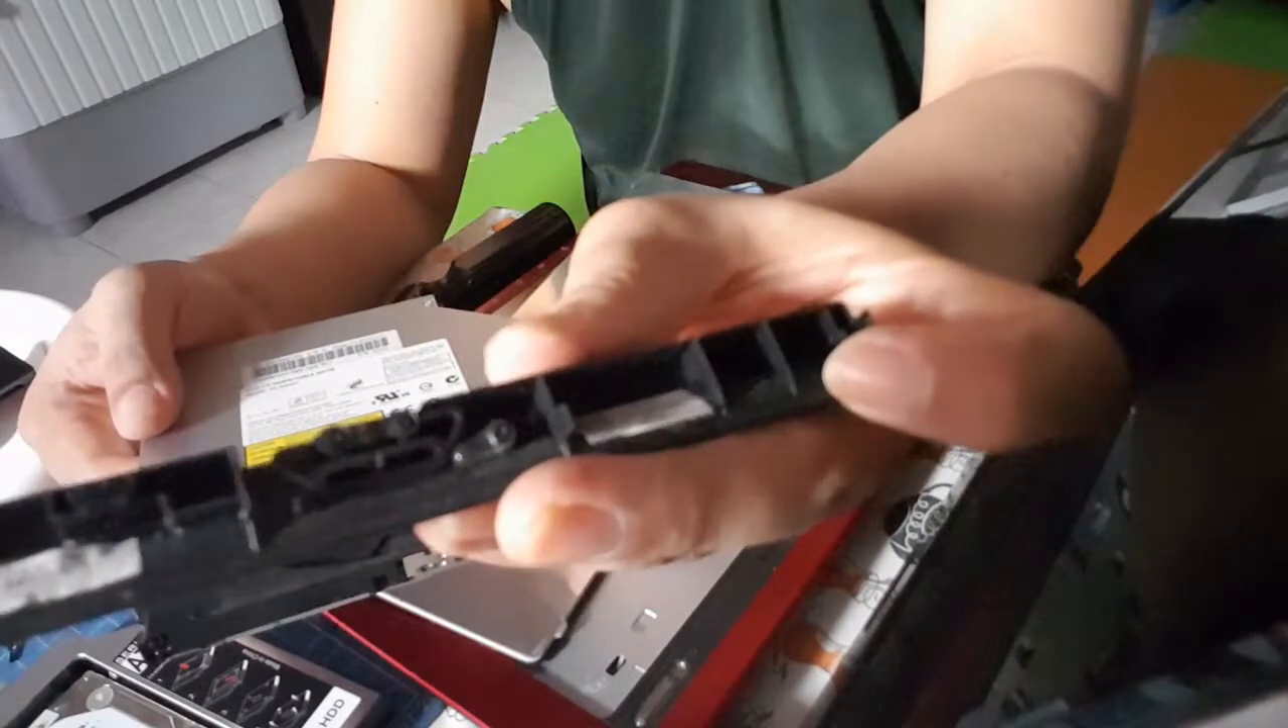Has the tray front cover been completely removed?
Yes.